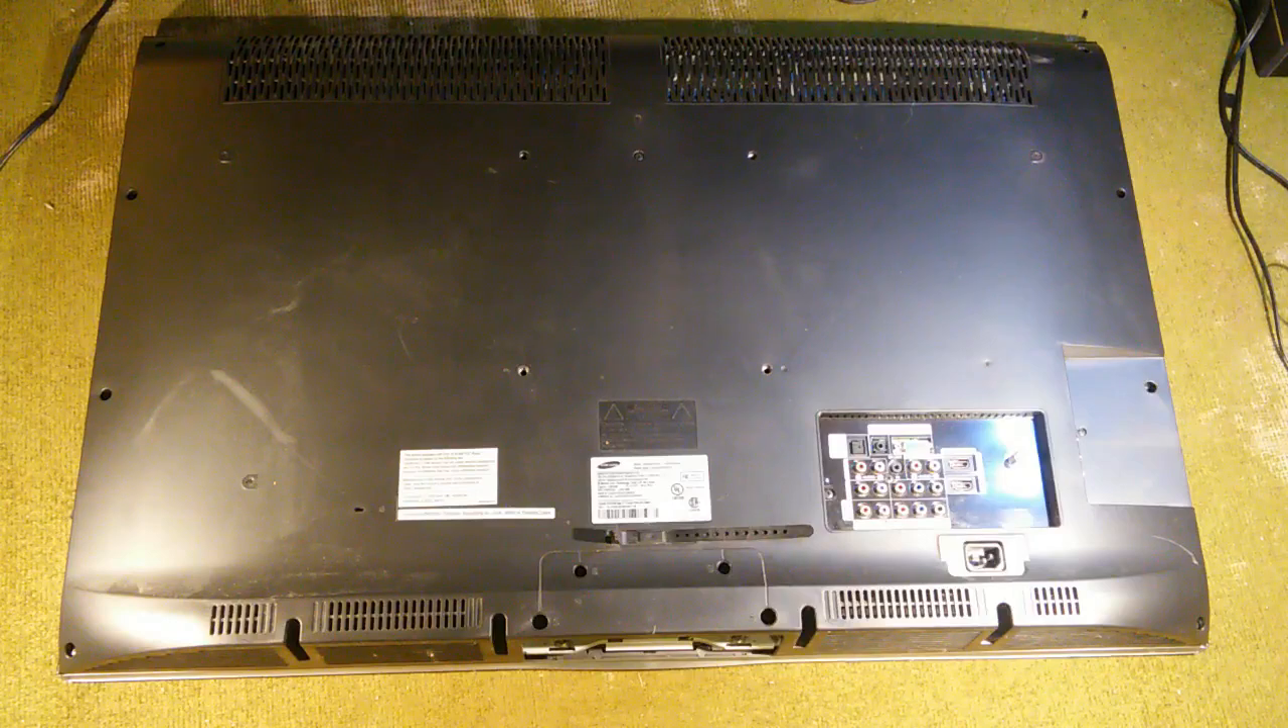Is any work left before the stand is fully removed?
No.